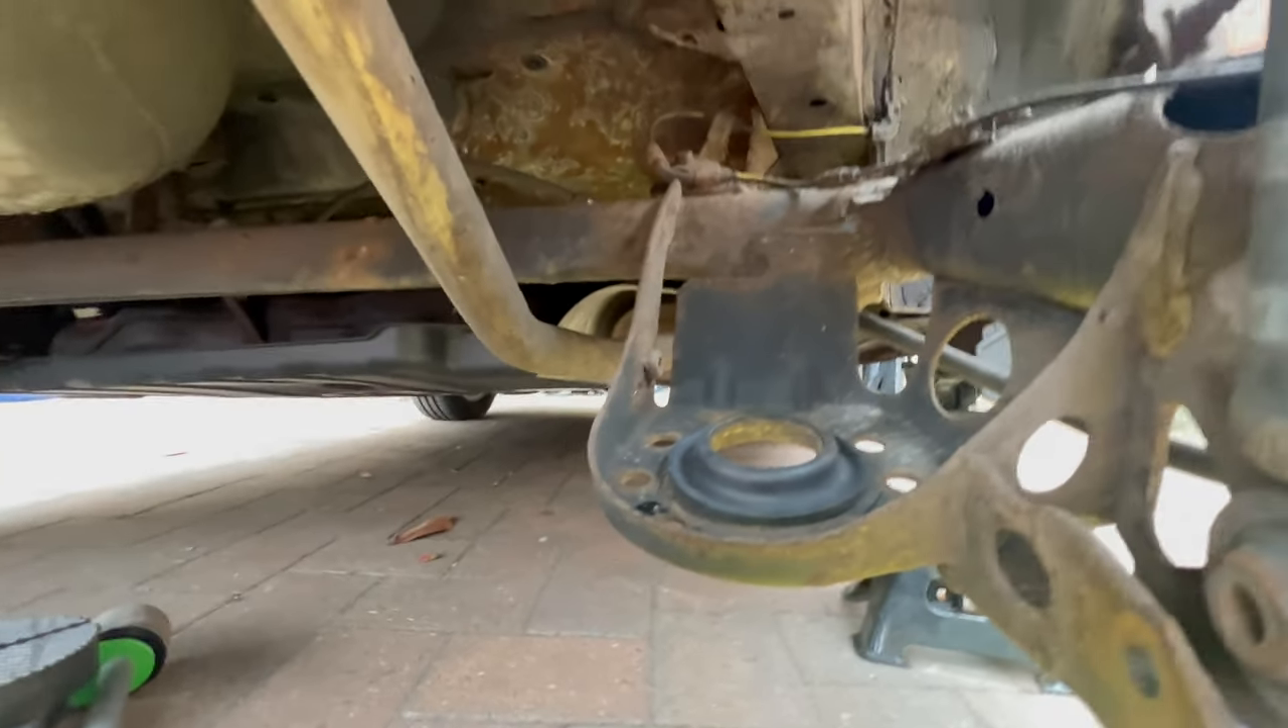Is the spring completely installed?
No.